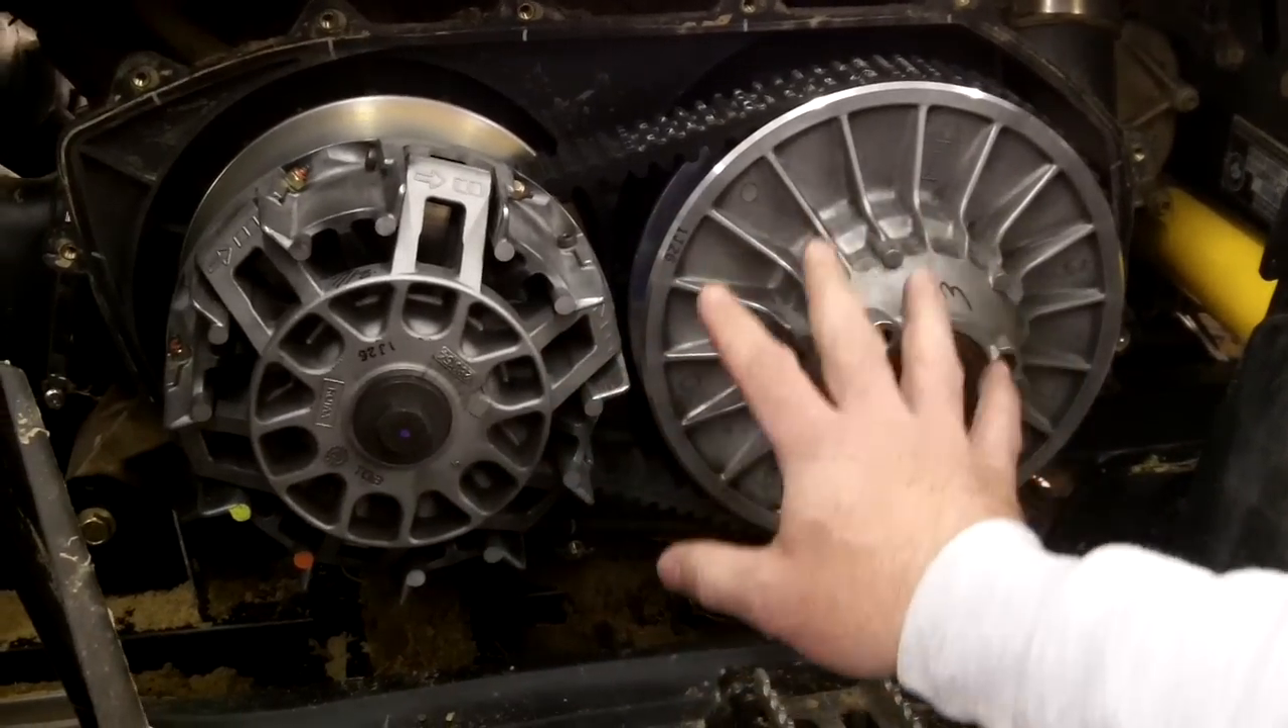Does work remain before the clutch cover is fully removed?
No.